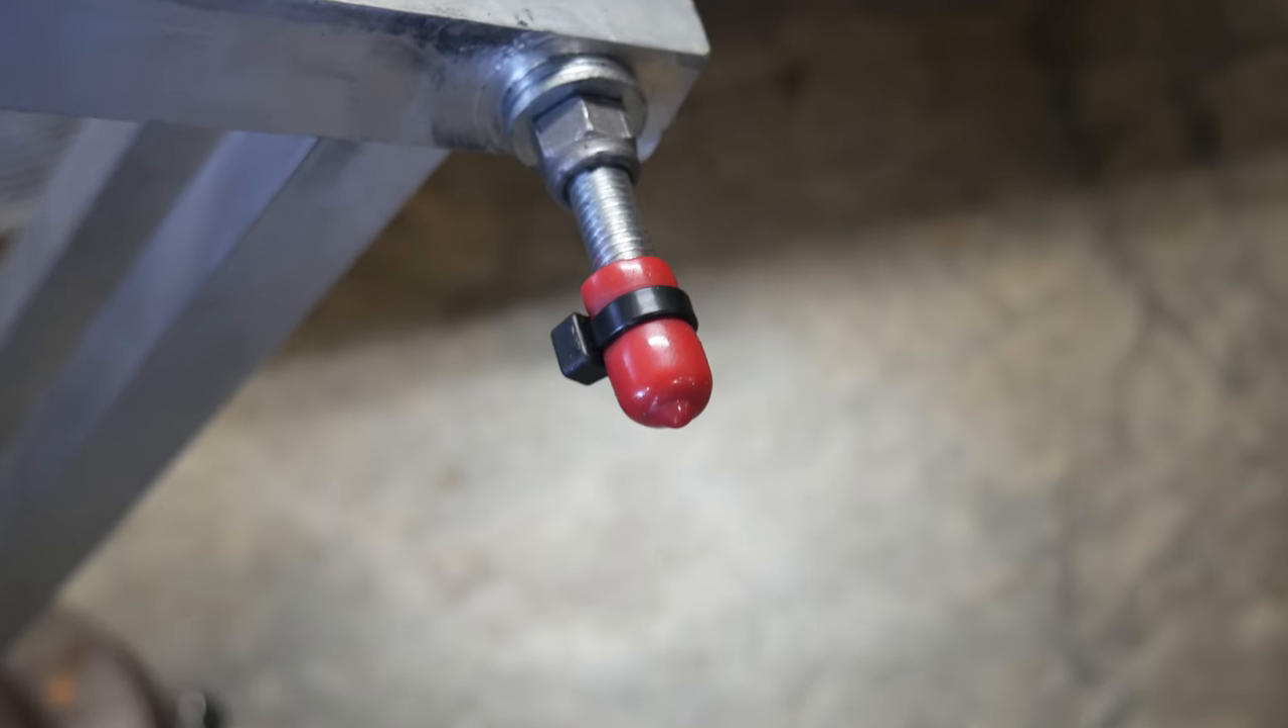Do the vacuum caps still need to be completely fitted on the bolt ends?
No.